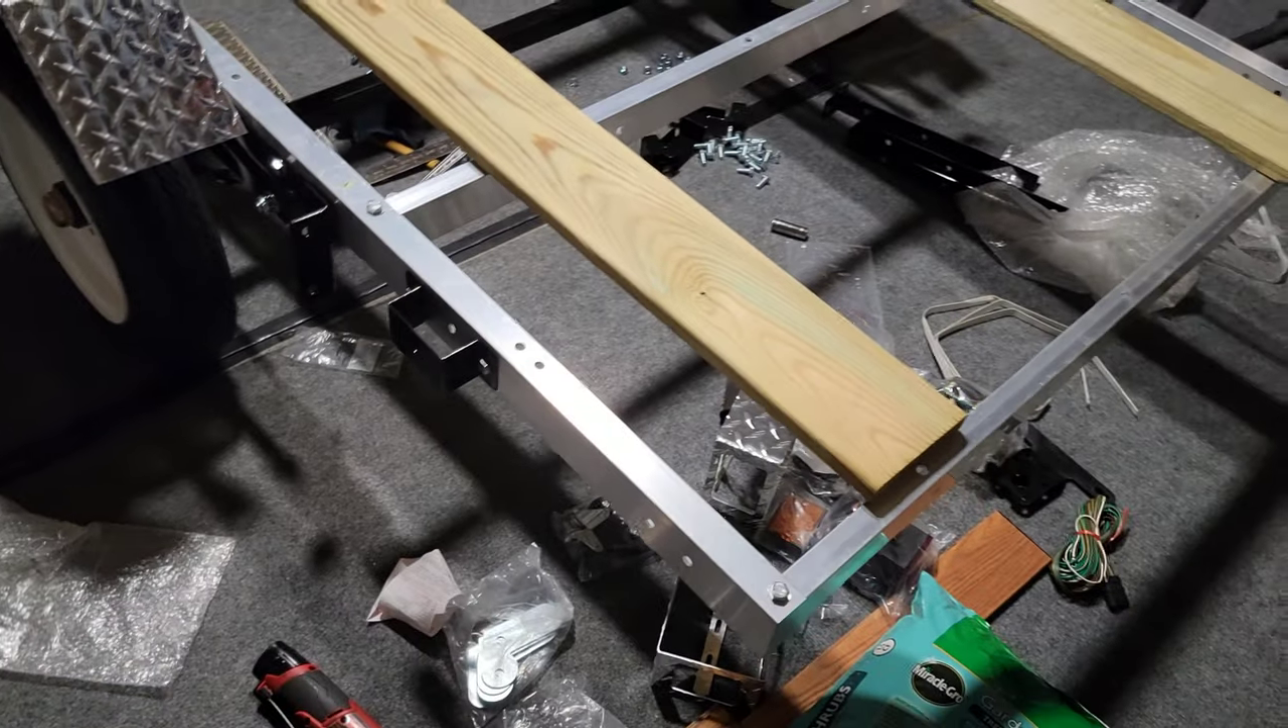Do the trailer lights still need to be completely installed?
Yes.